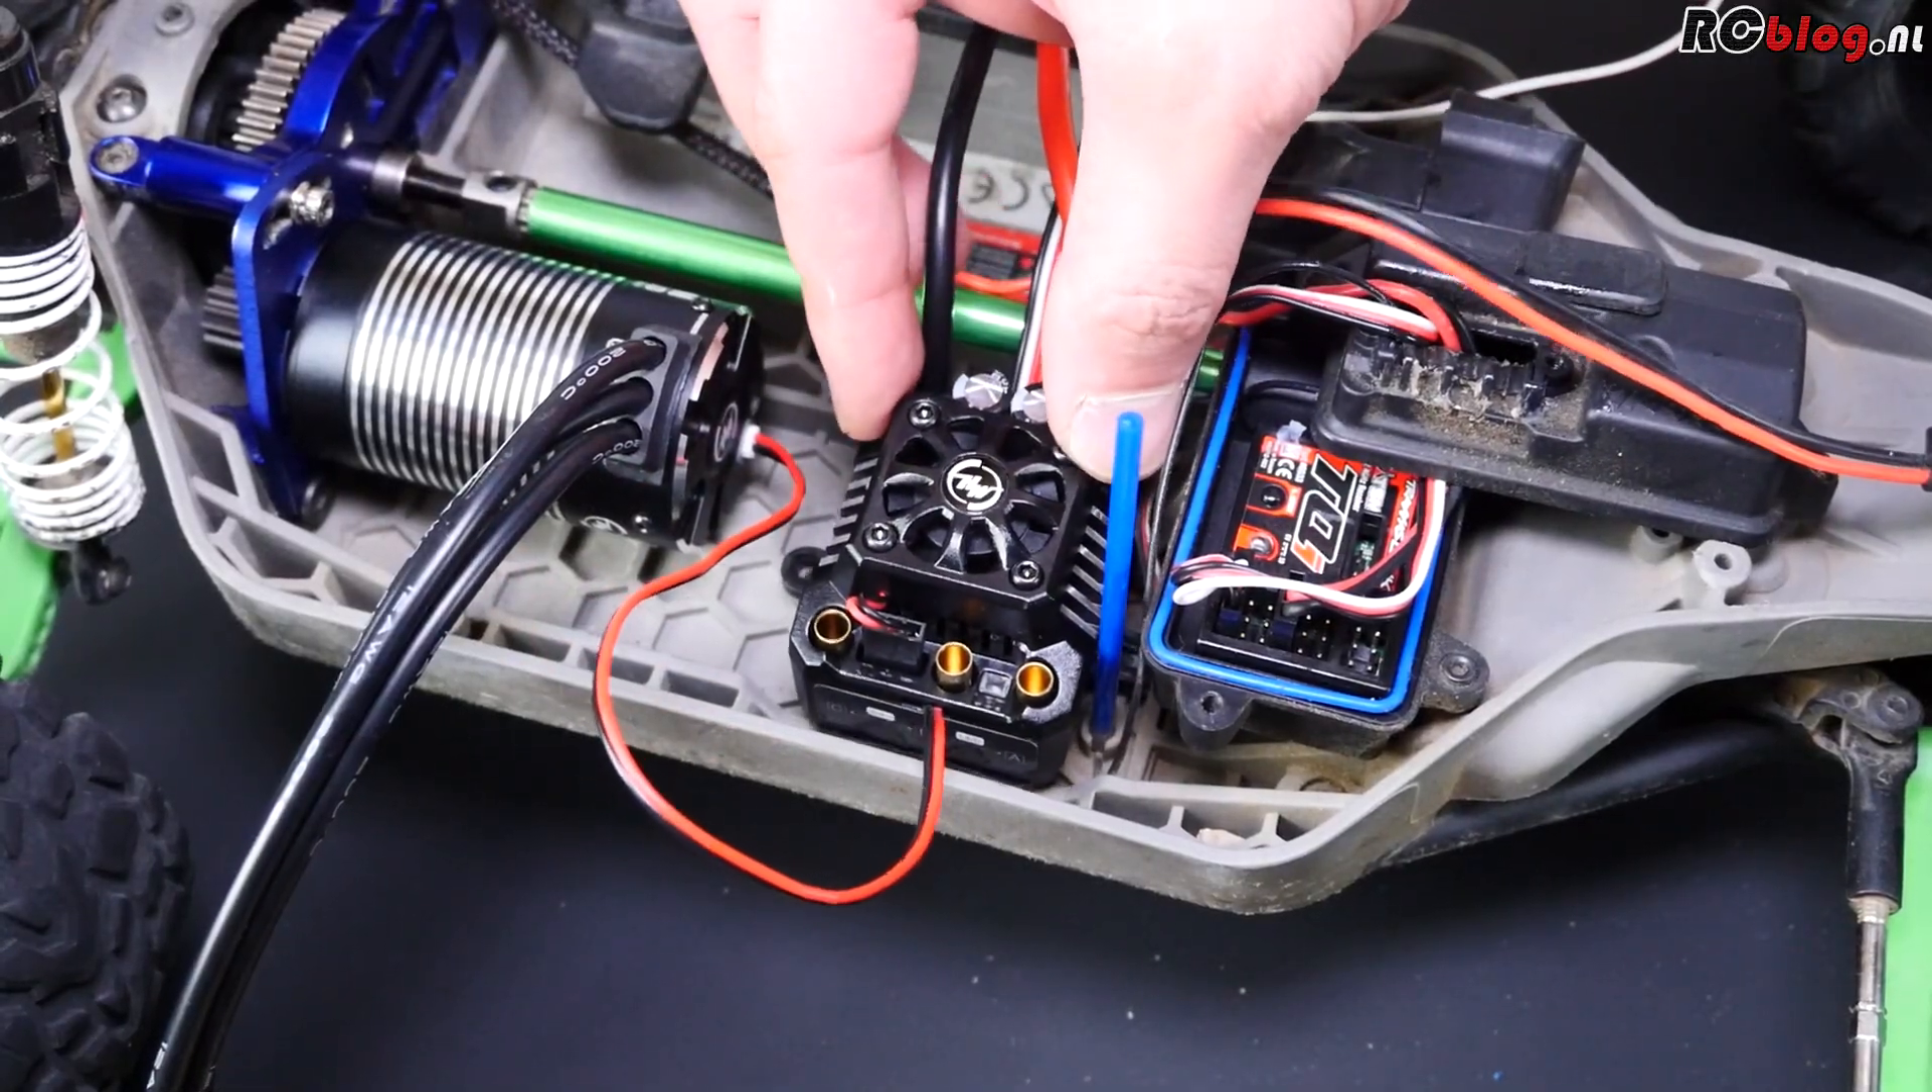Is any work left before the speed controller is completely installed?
Yes.